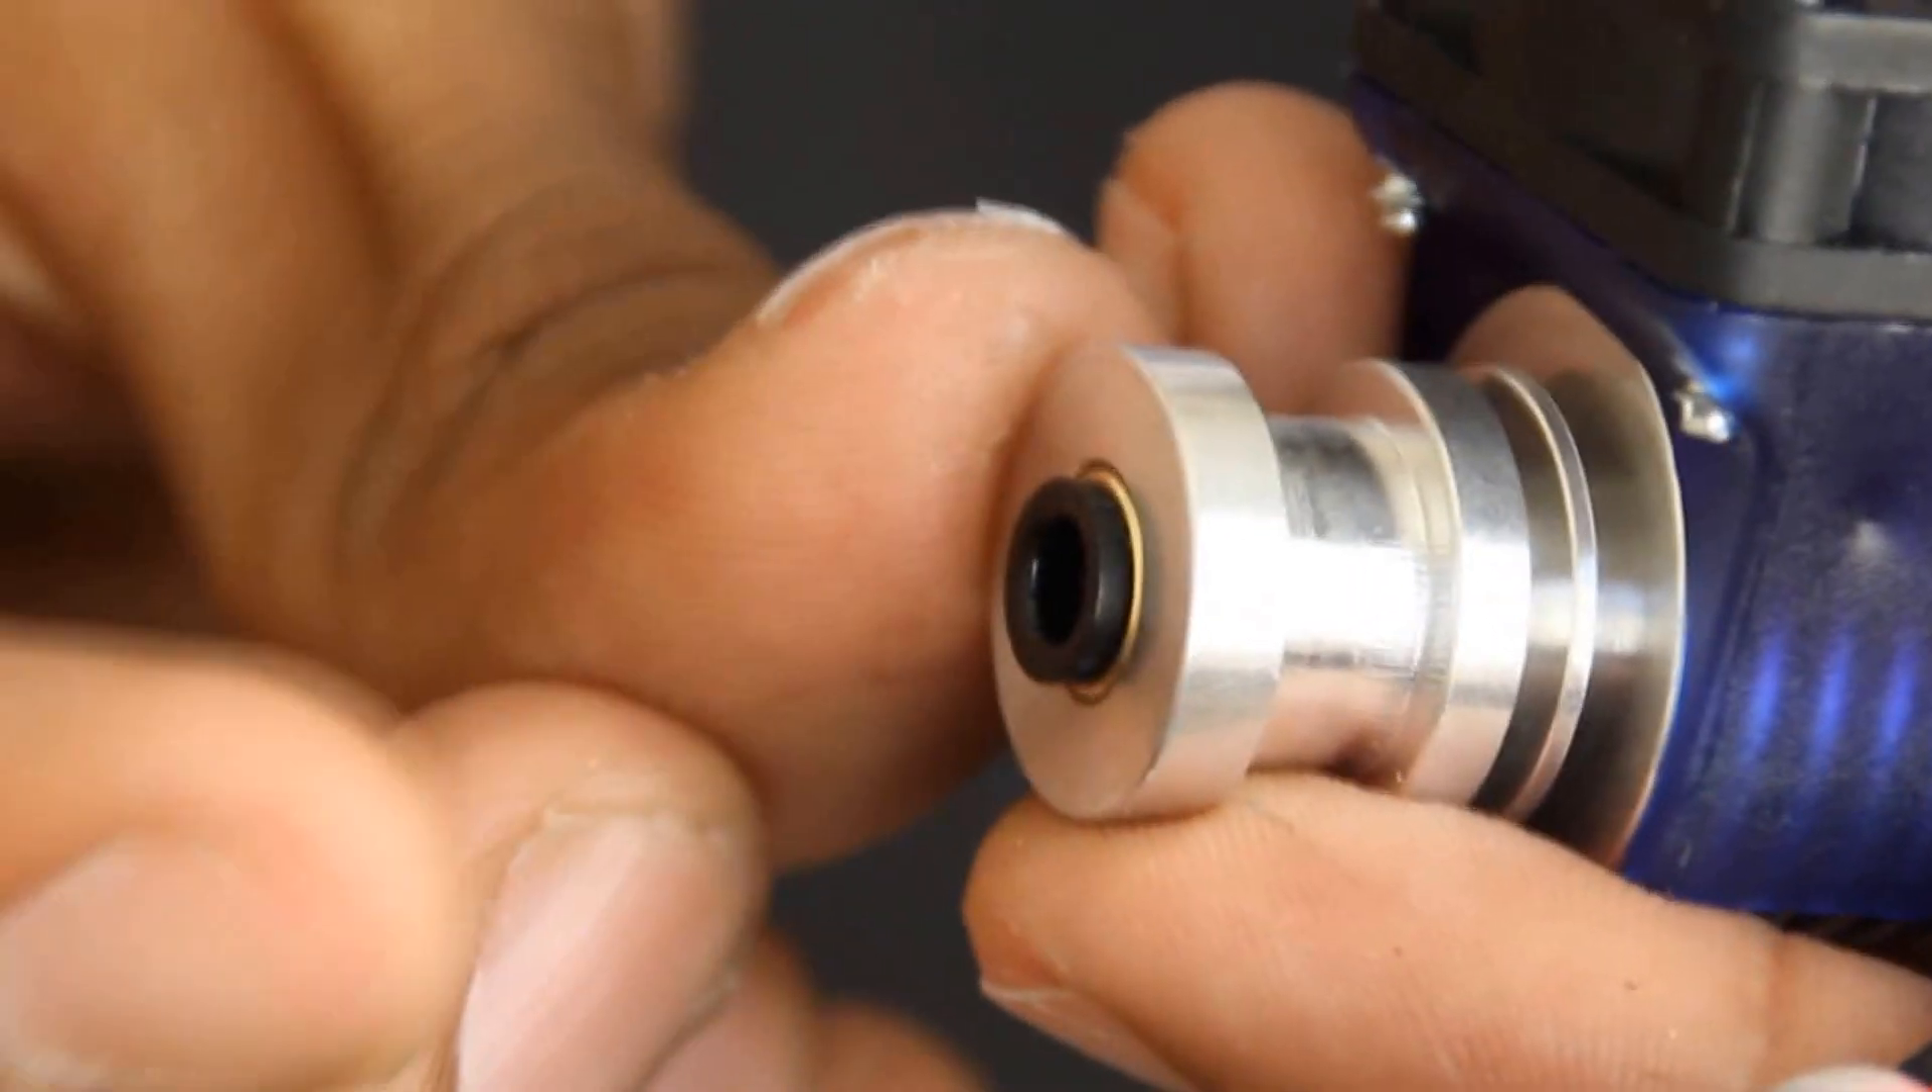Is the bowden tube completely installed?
No.